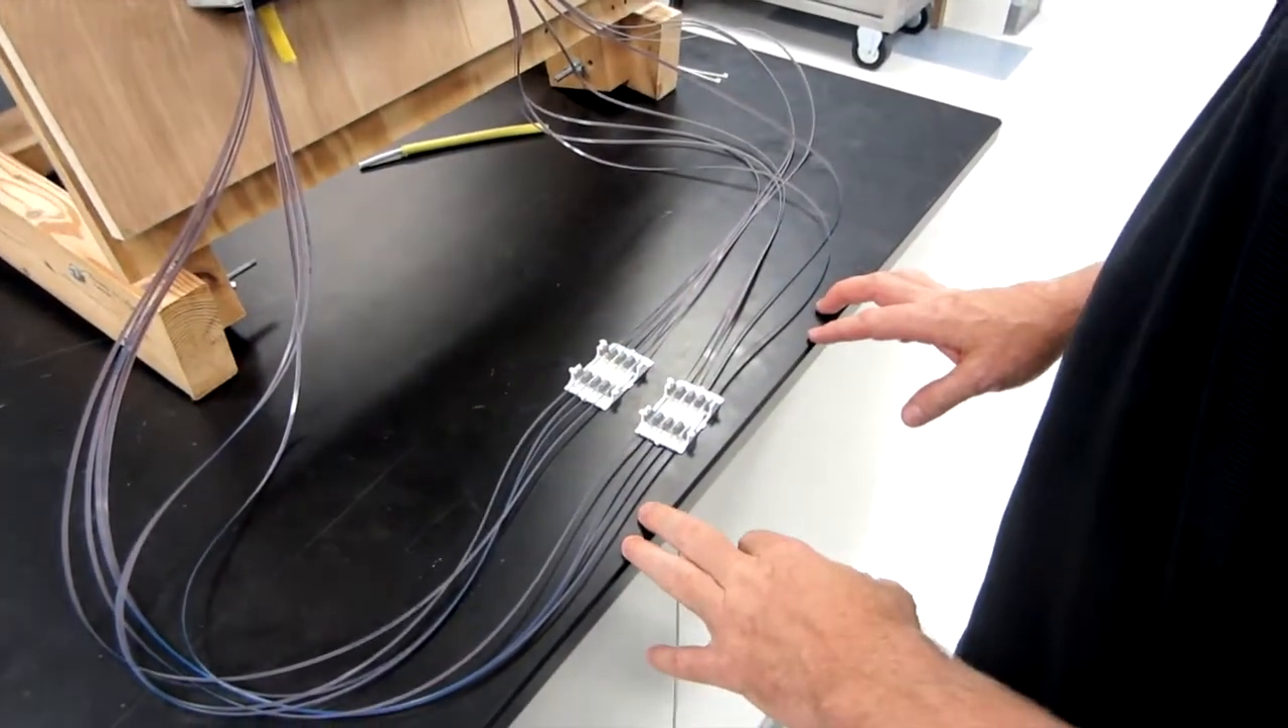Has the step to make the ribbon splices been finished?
Yes.